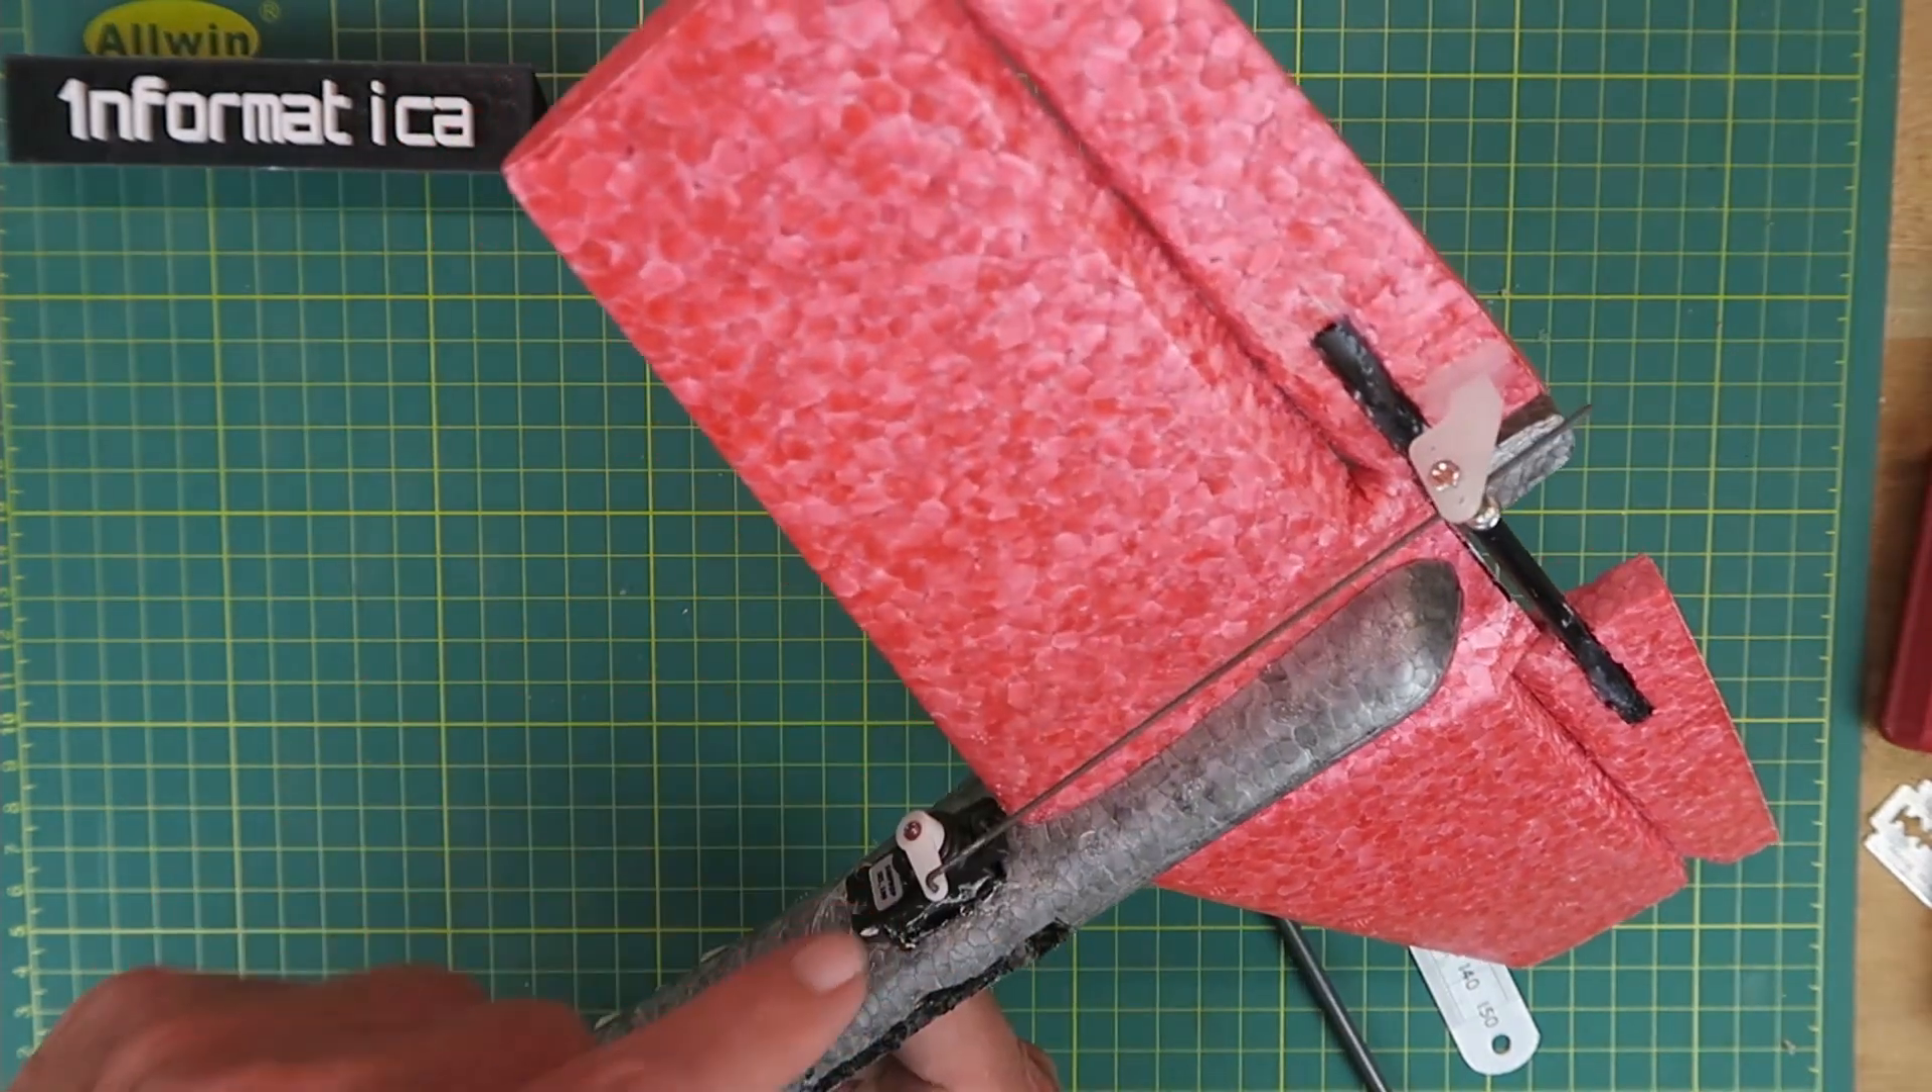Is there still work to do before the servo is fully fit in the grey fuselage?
No.